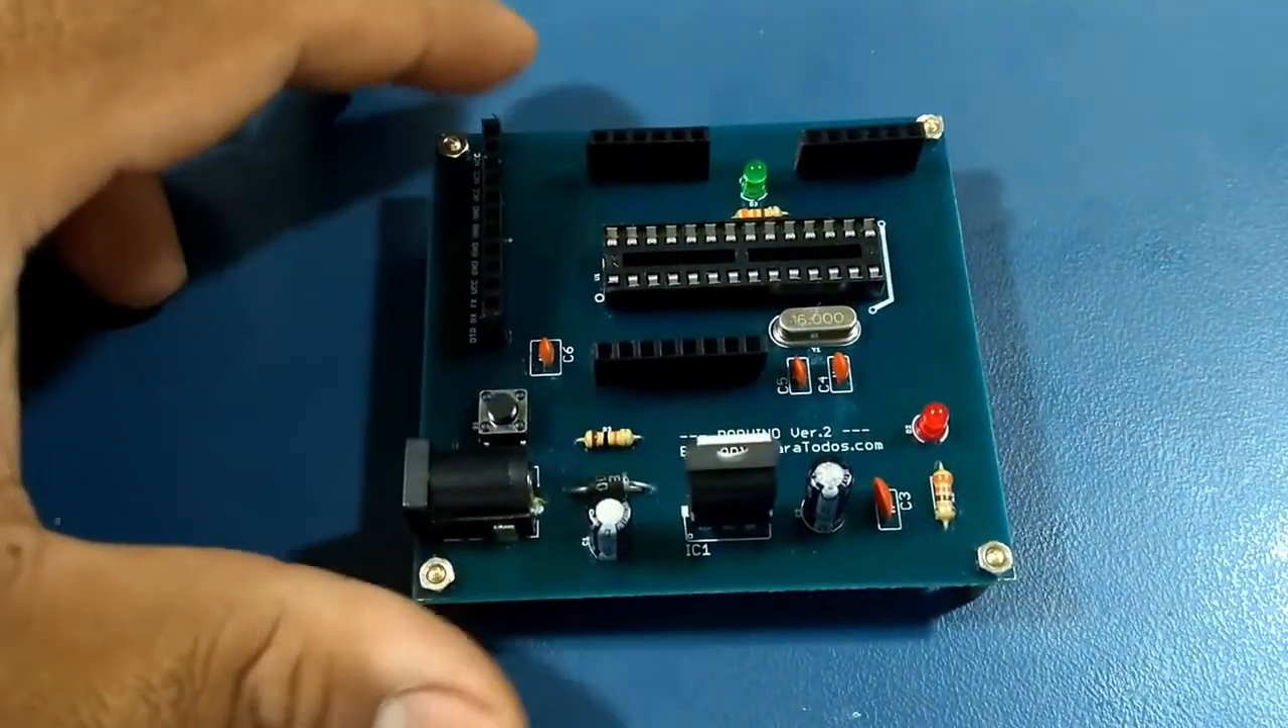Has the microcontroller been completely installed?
No.